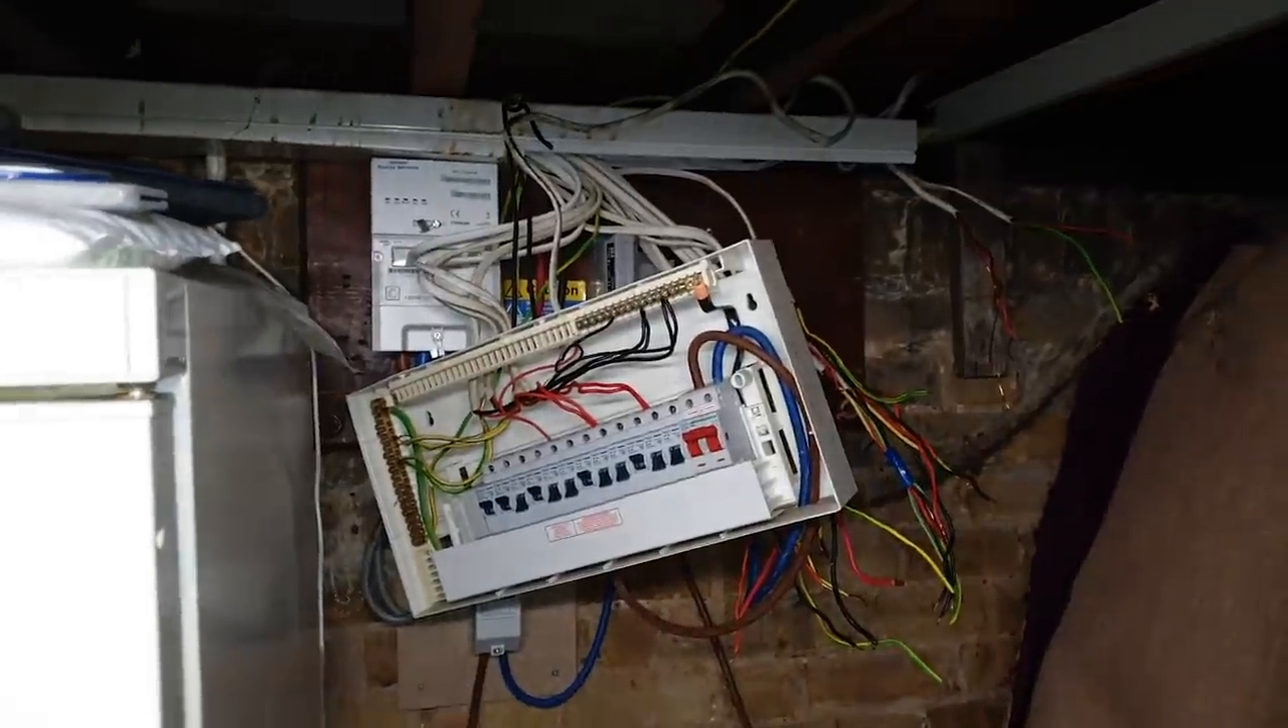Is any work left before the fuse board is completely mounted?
Yes.